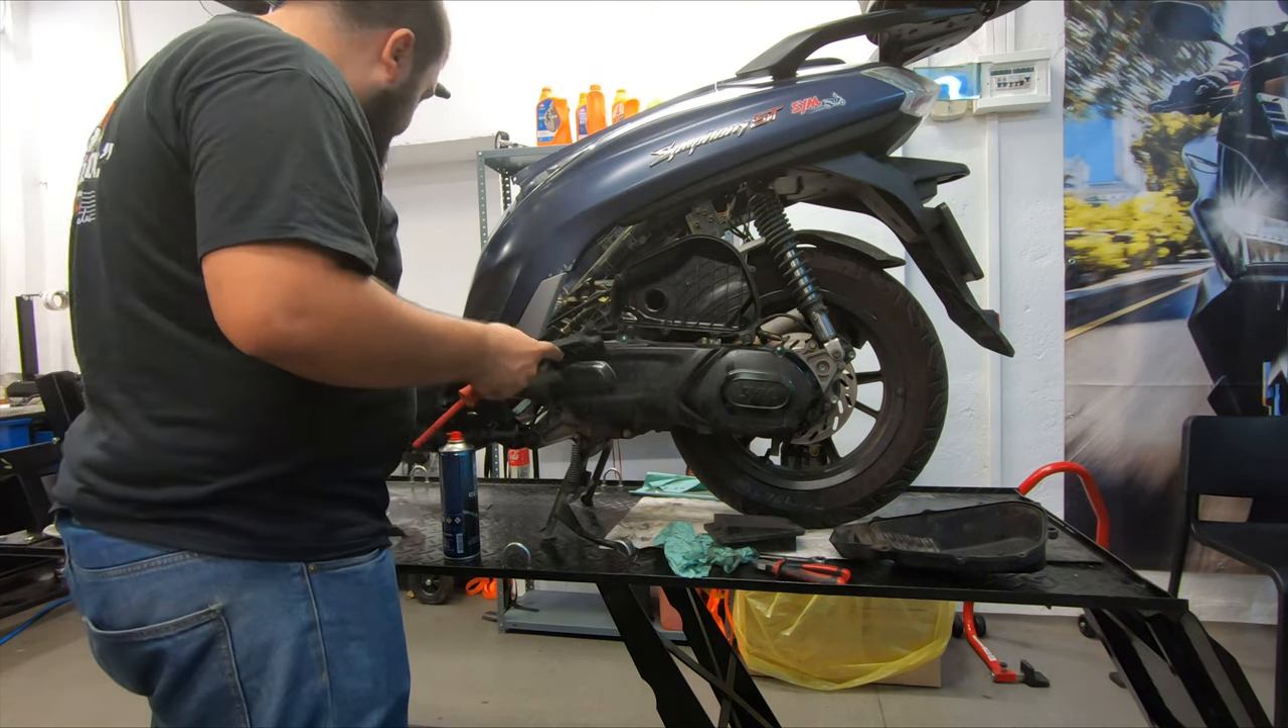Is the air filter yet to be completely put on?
Yes.